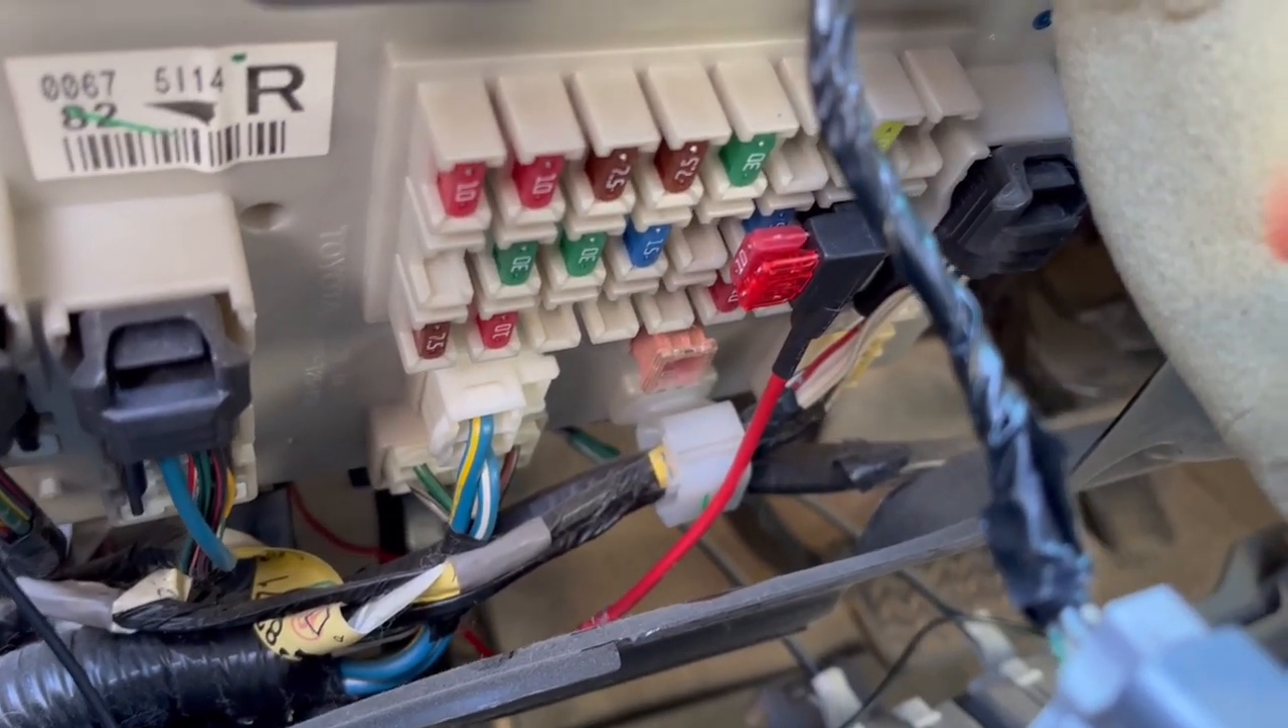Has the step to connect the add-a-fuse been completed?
Yes.